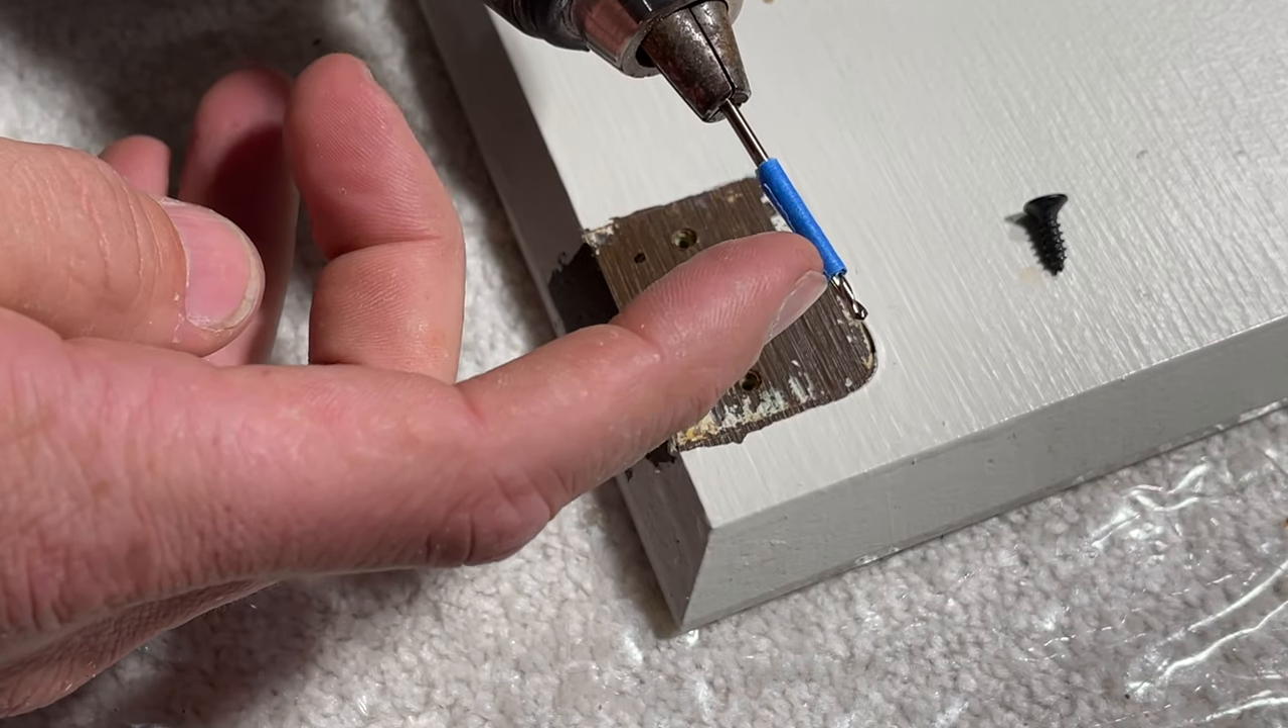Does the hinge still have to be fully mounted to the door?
Yes.